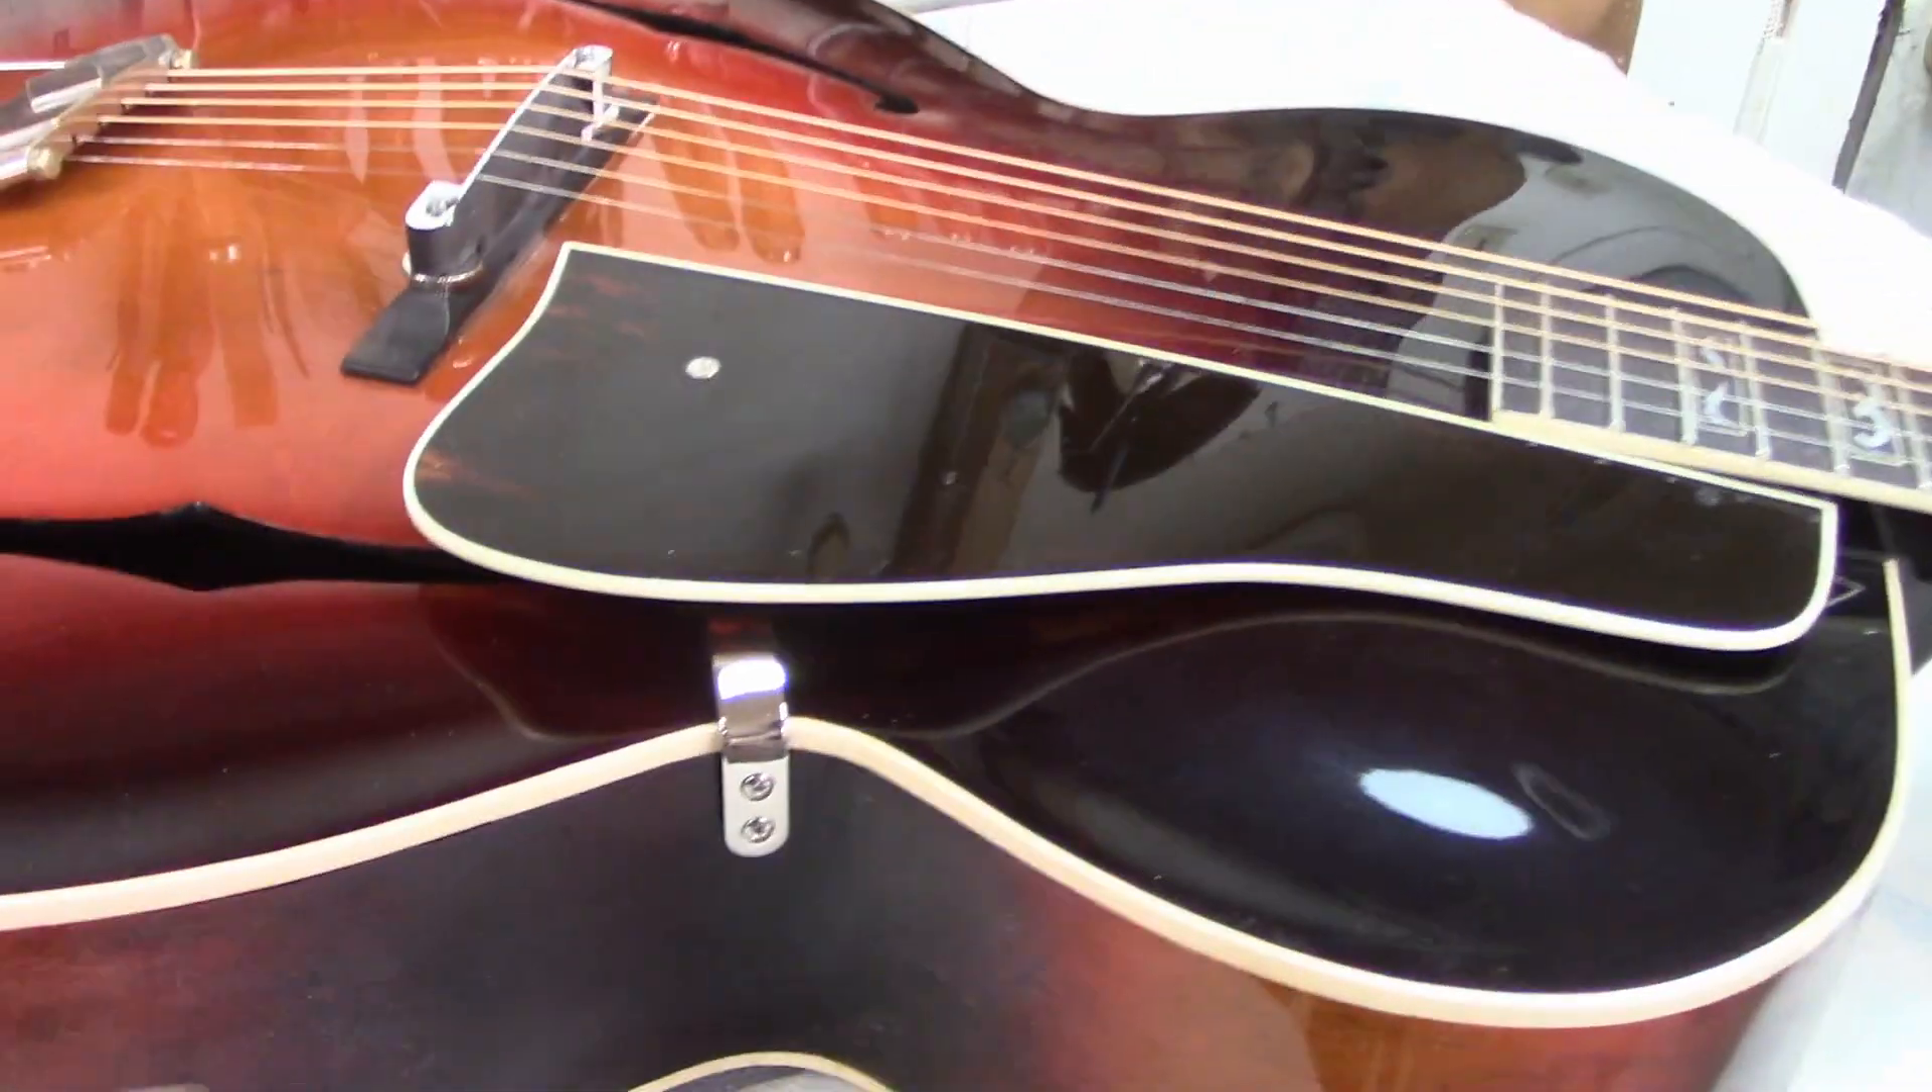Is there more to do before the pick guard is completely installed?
No.